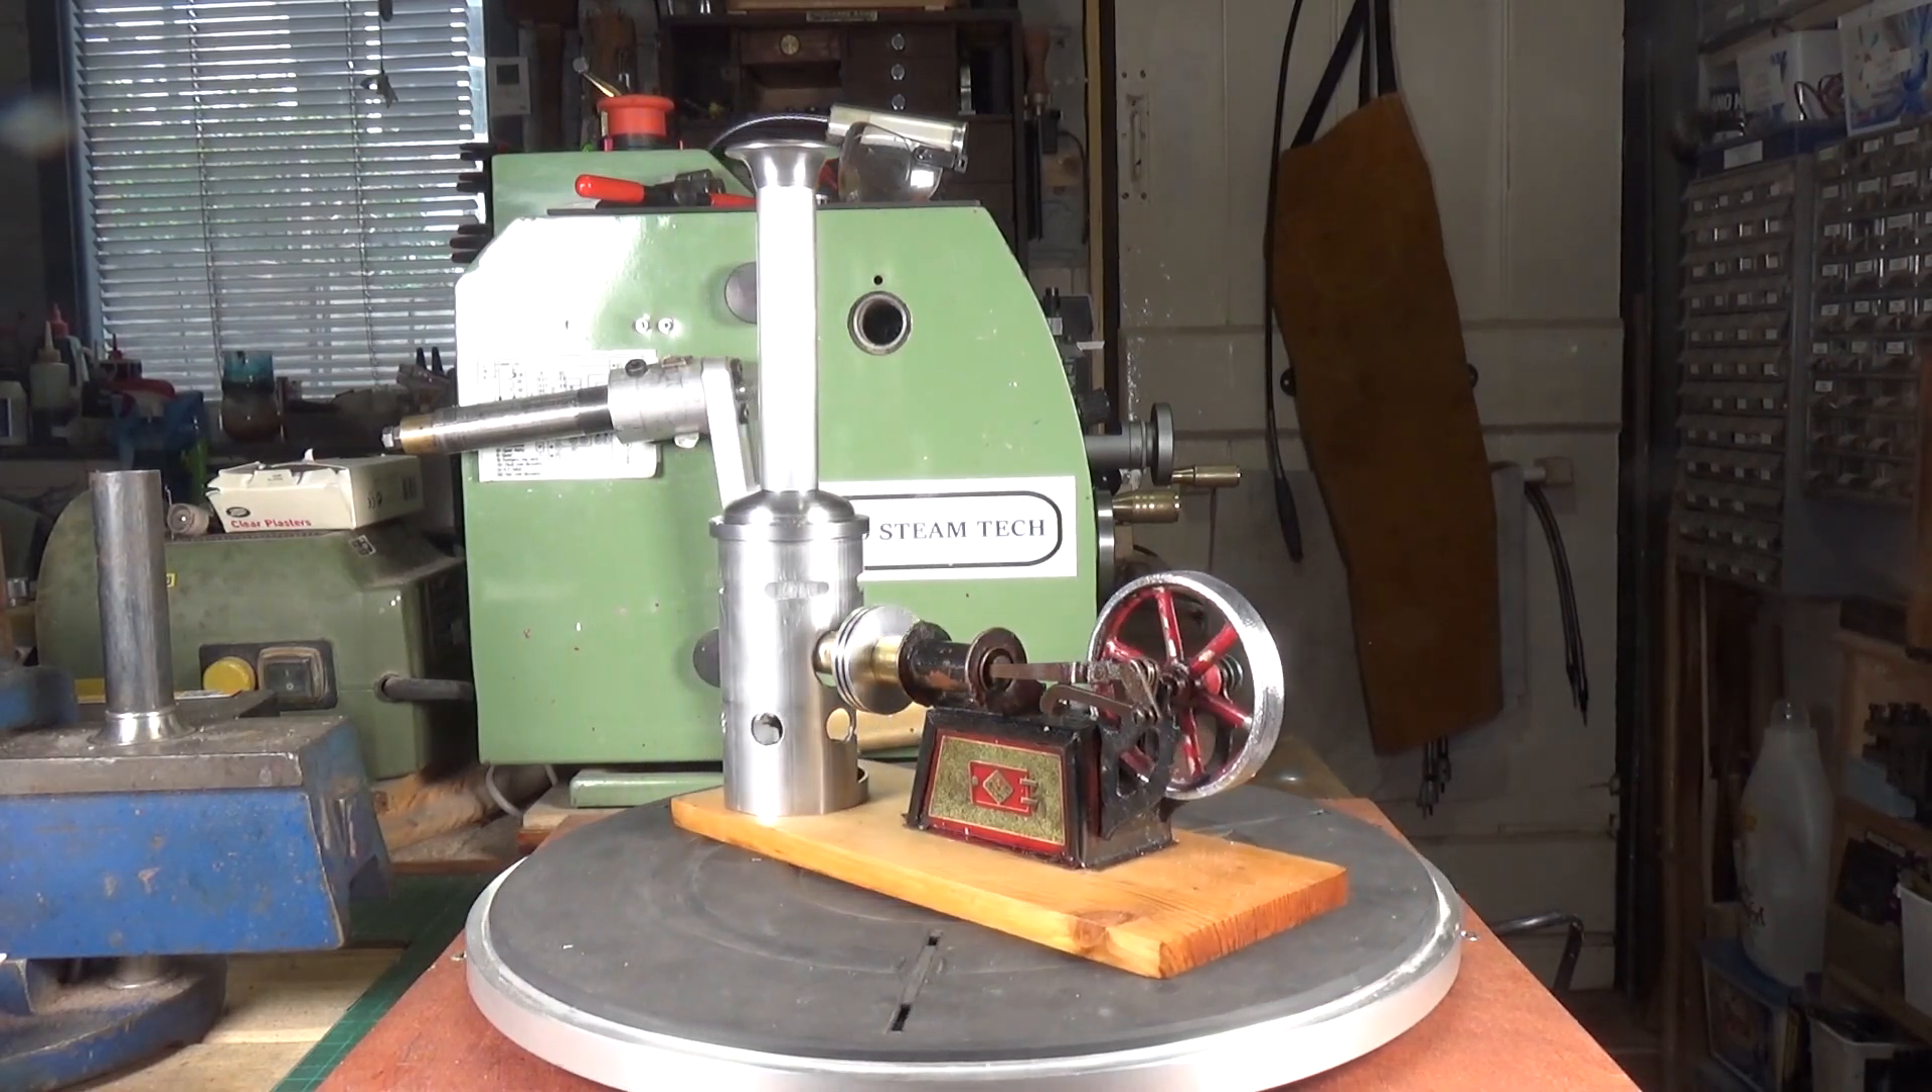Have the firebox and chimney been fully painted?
No.